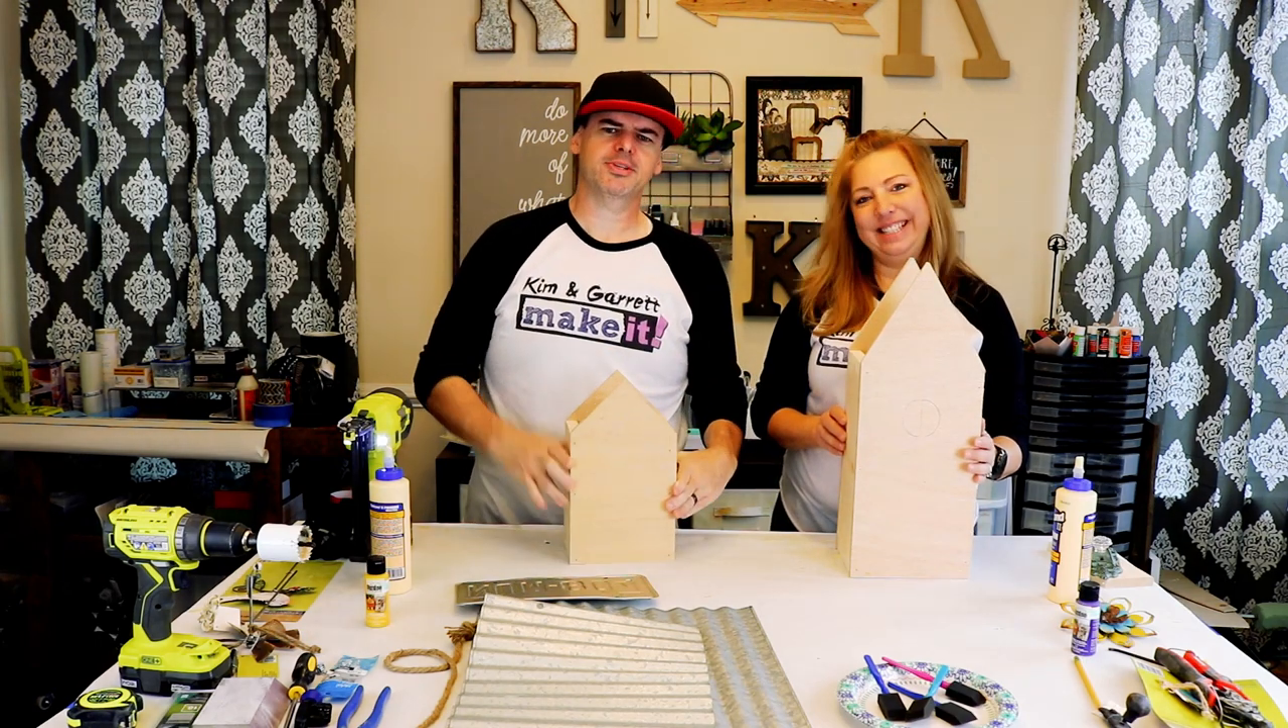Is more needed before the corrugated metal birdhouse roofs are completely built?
Yes.